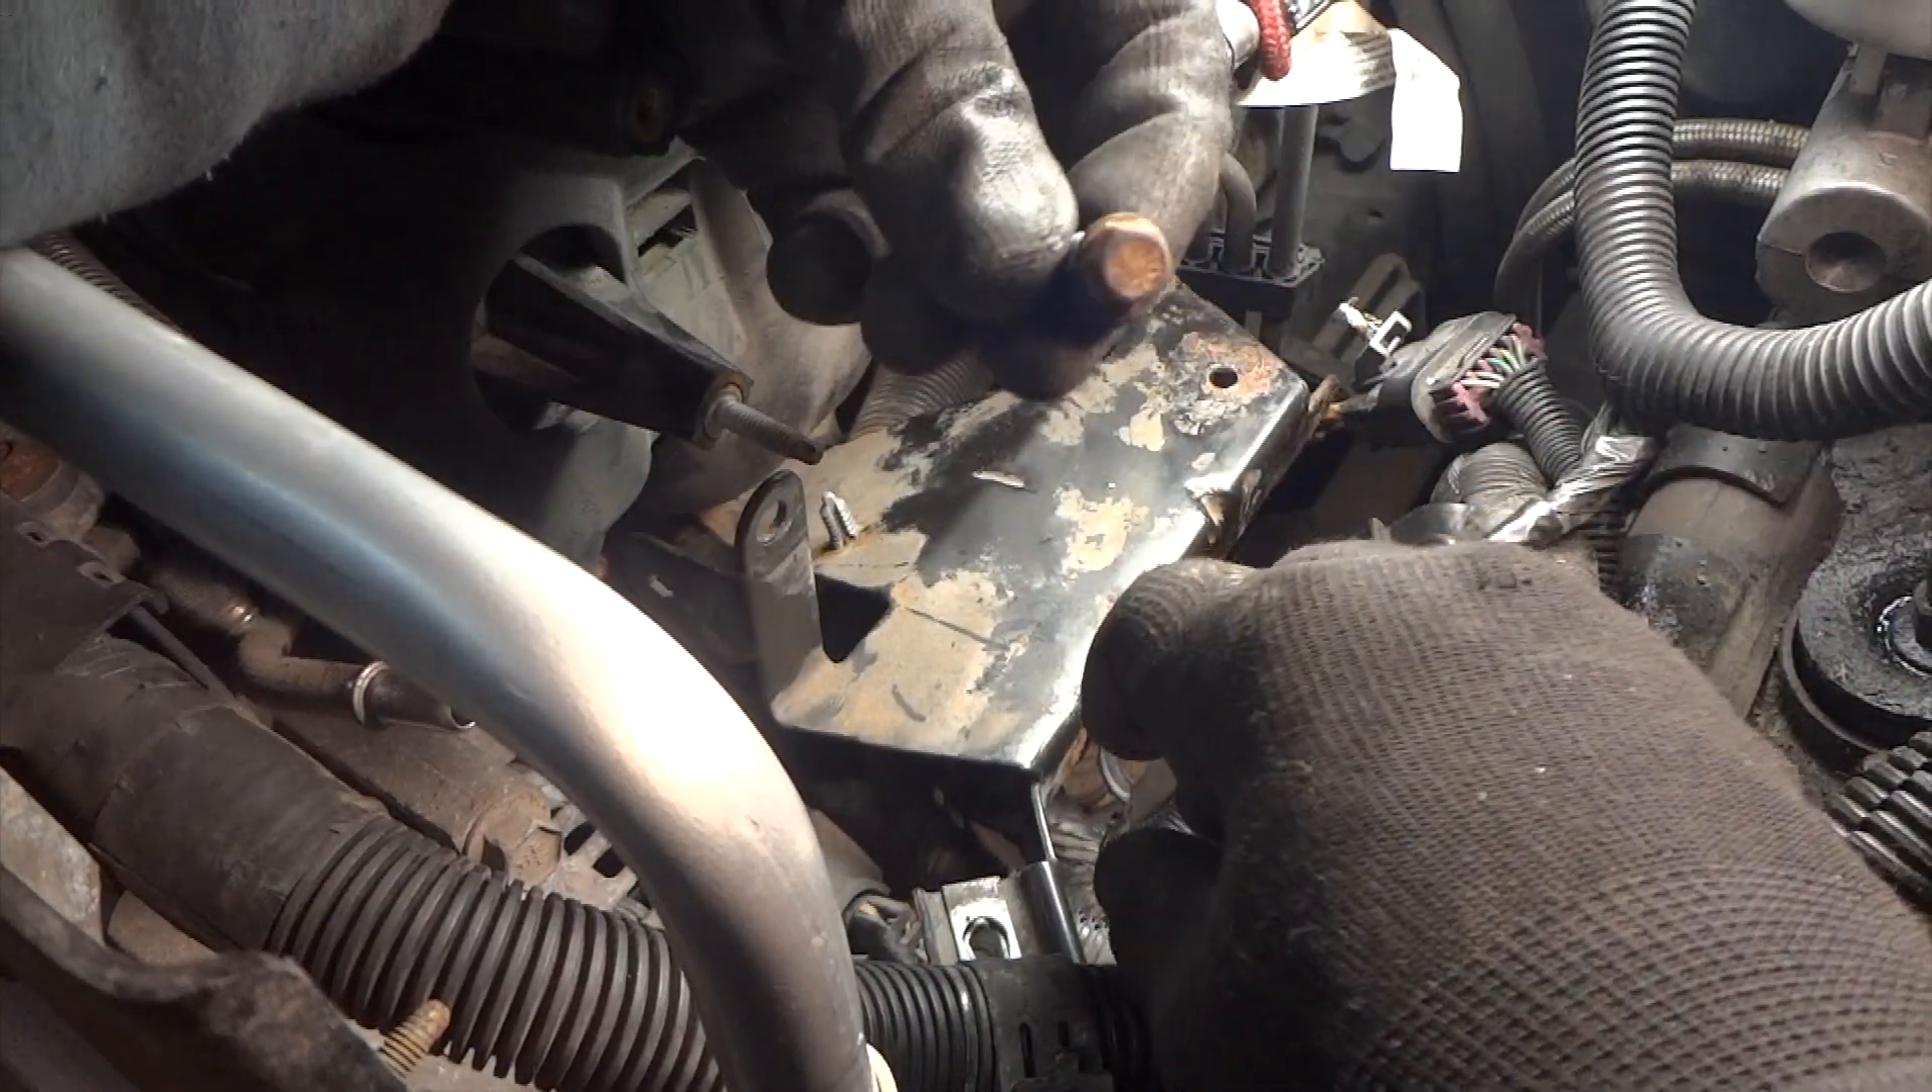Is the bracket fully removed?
No.